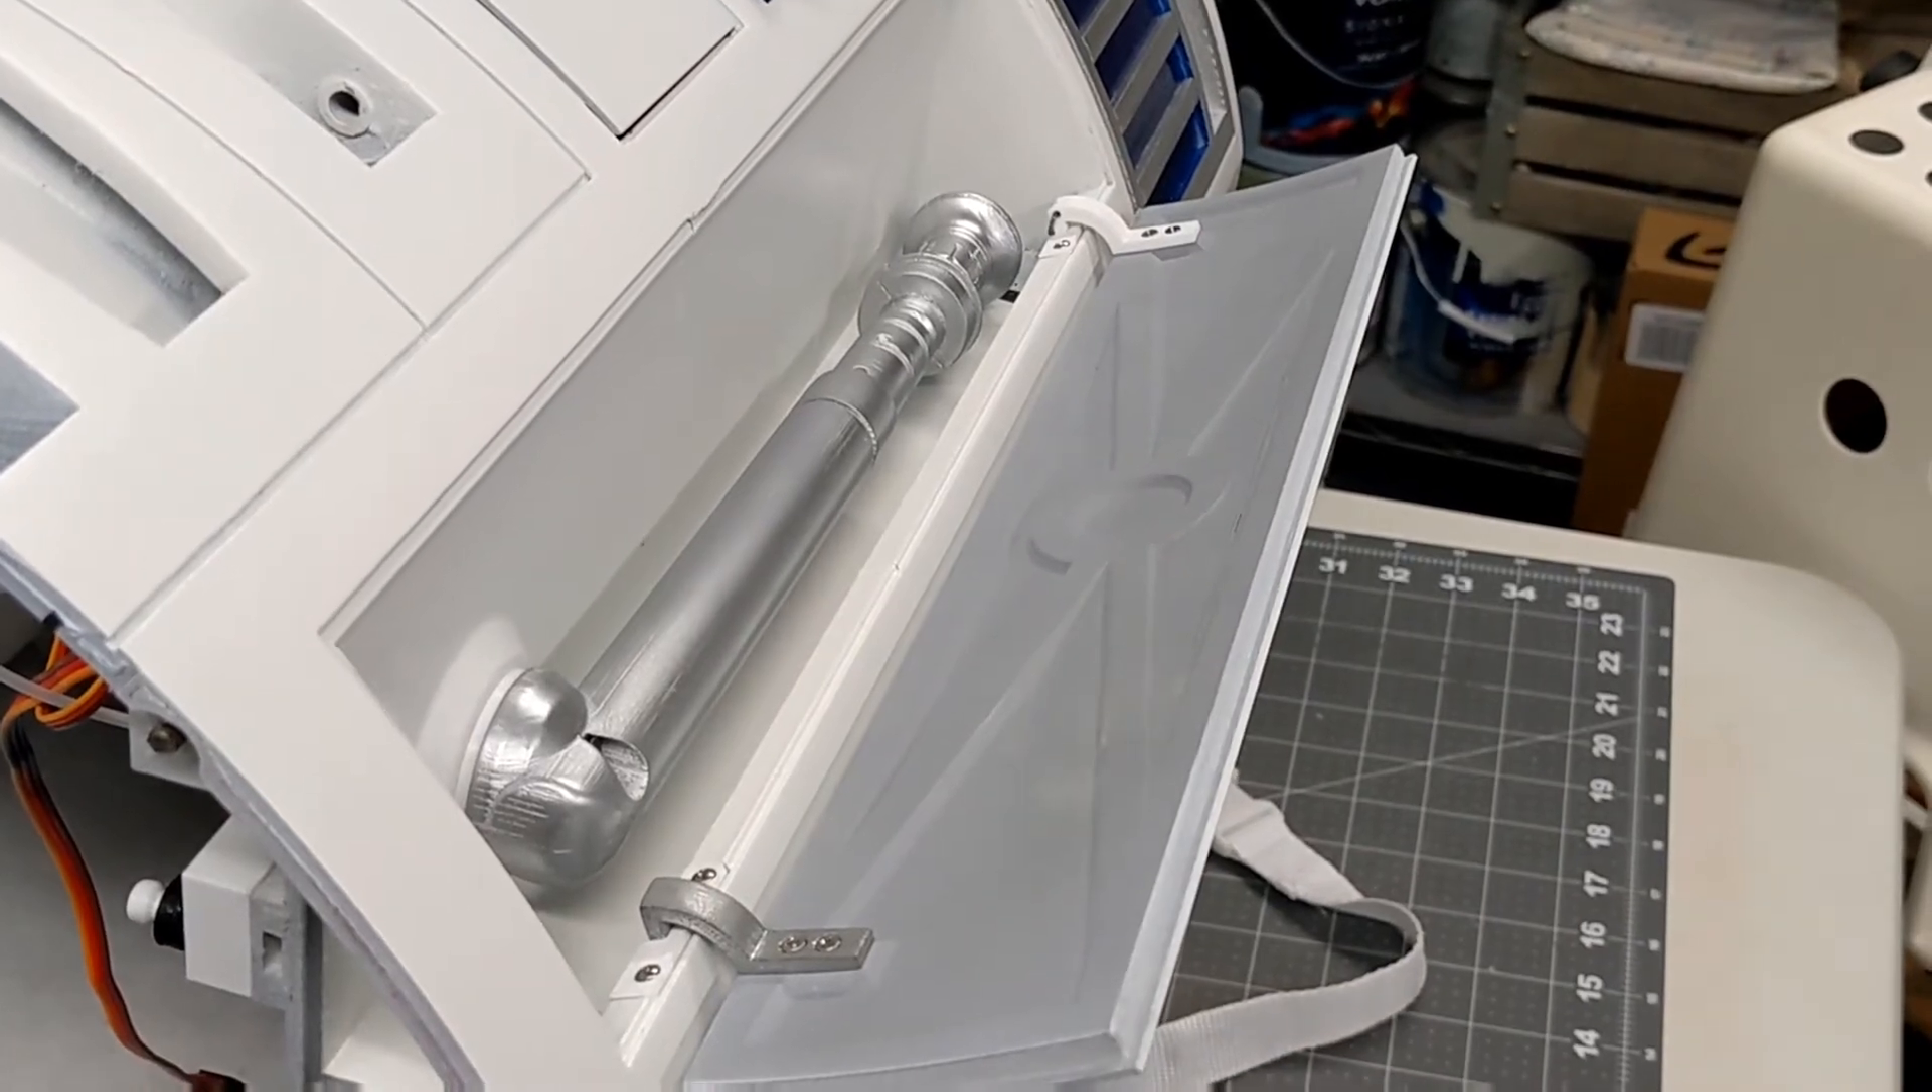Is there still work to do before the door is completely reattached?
No.